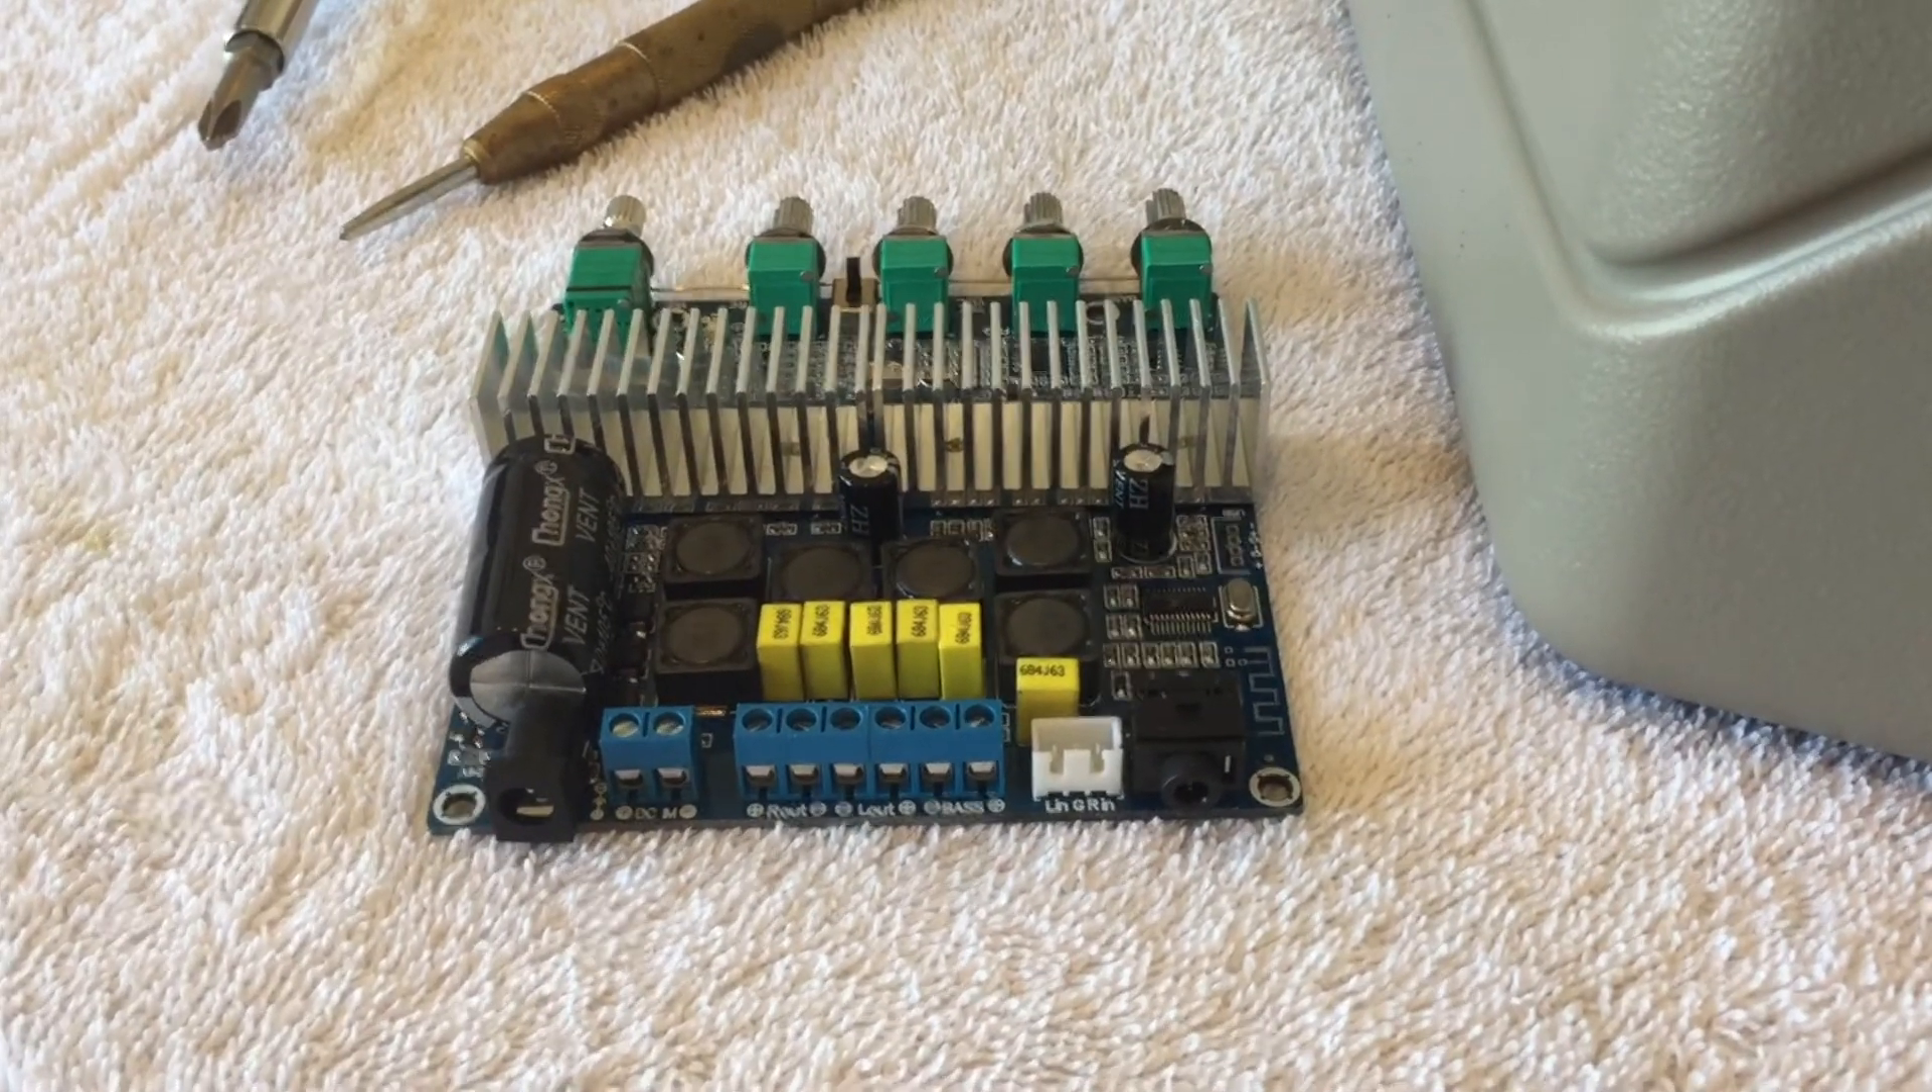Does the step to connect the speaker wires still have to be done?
Yes.